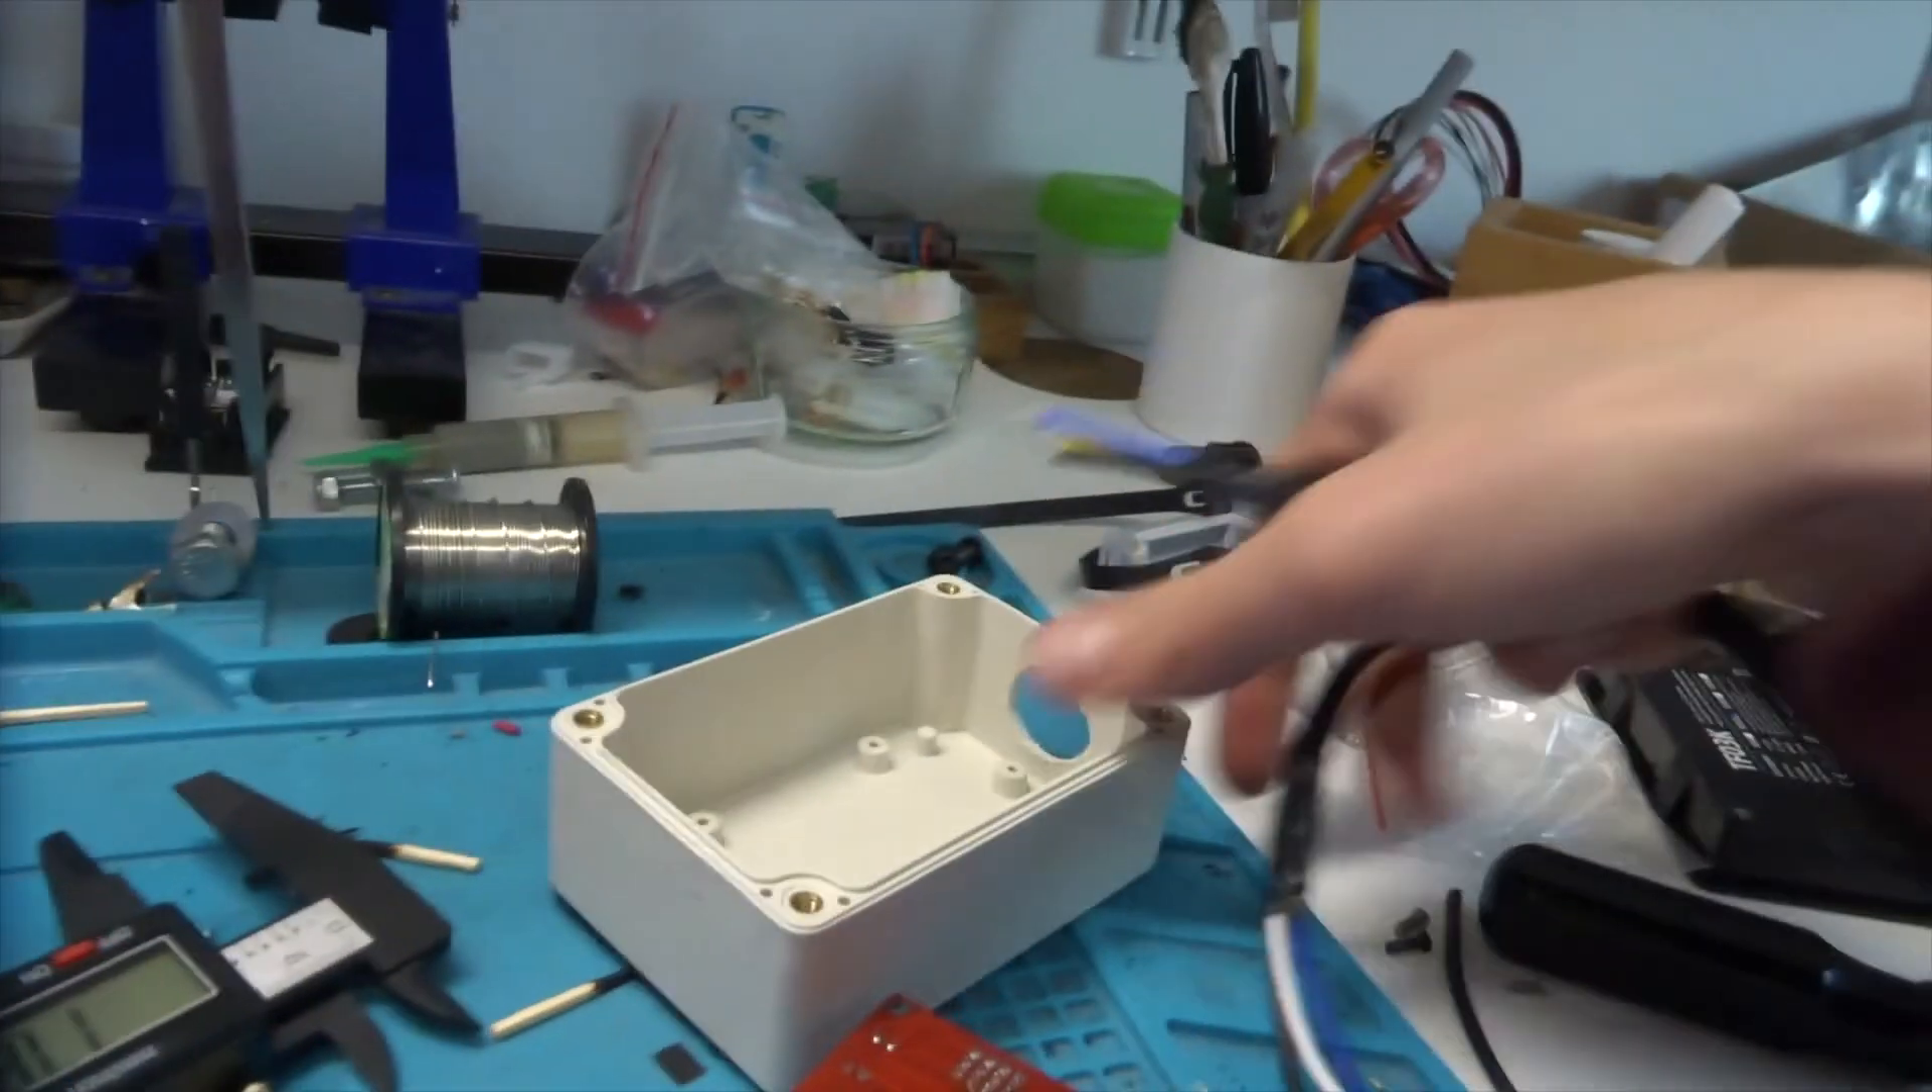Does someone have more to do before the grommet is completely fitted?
Yes.